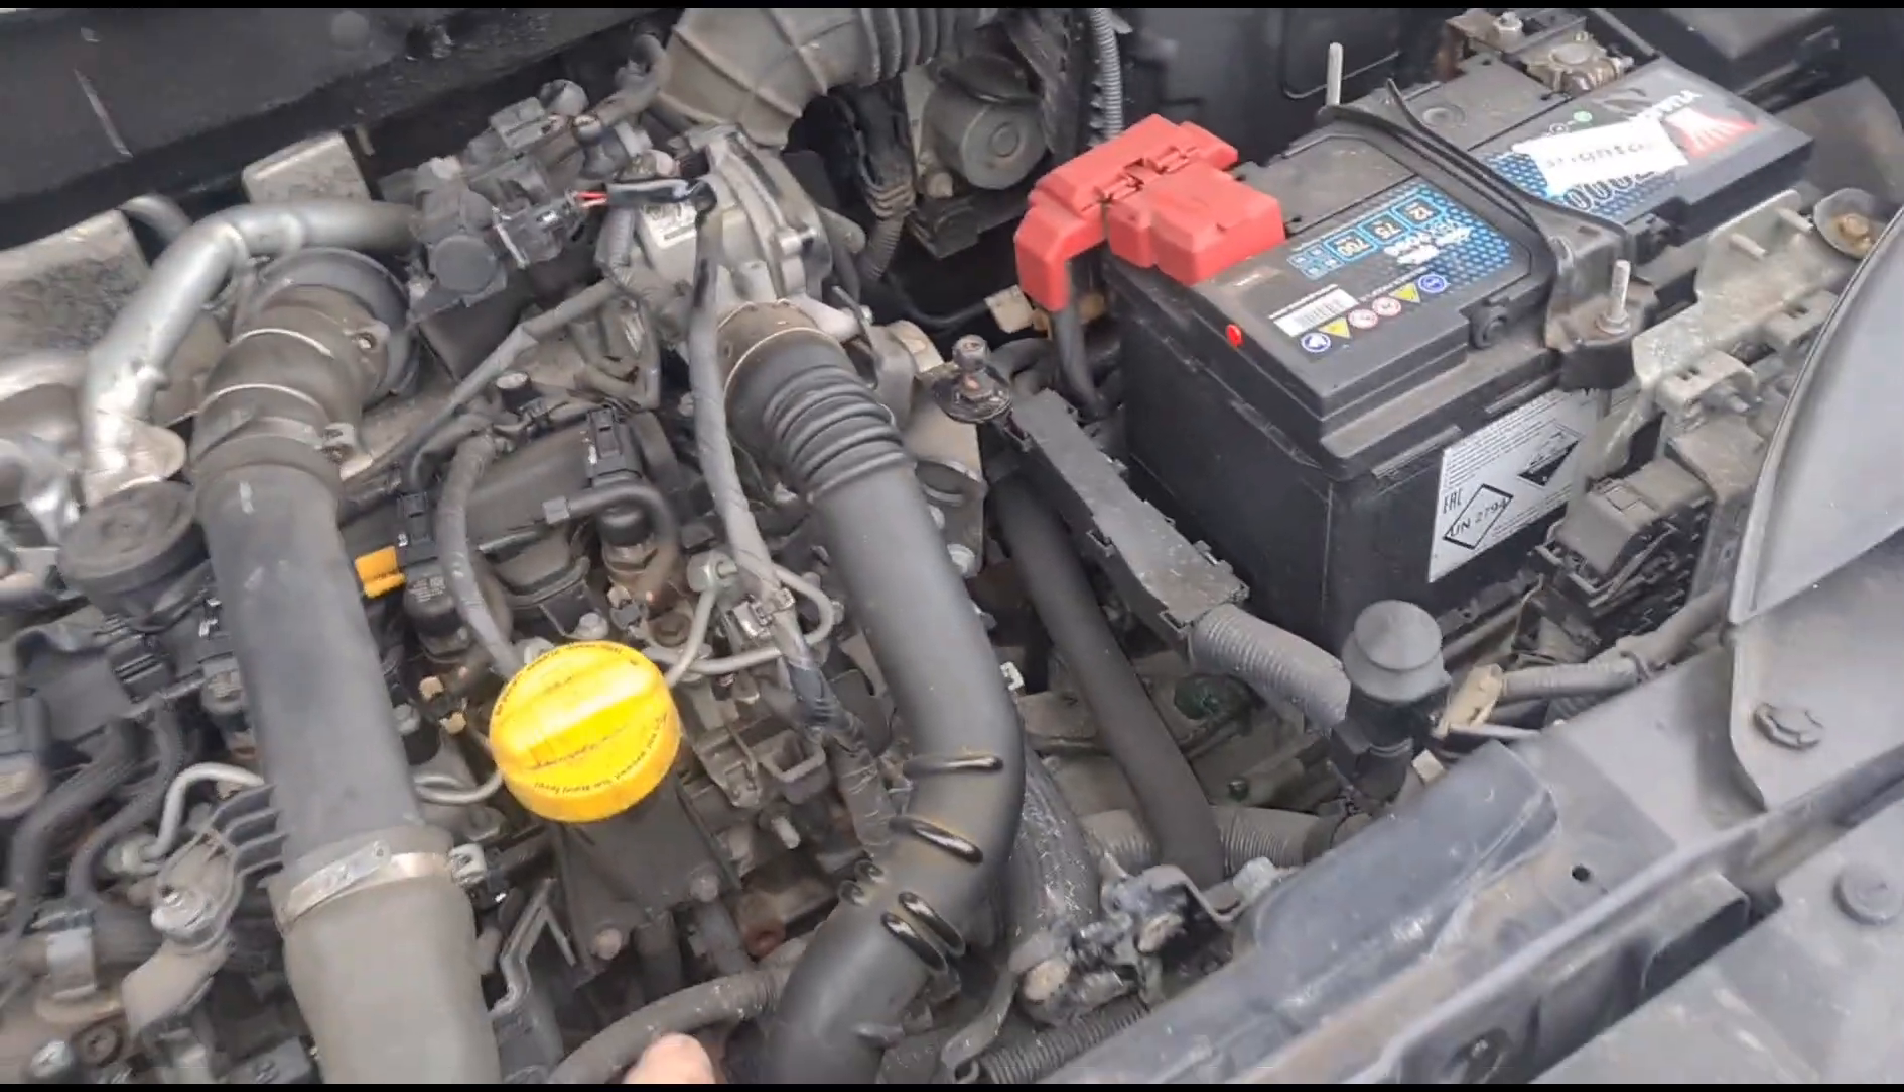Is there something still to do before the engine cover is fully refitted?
Yes.